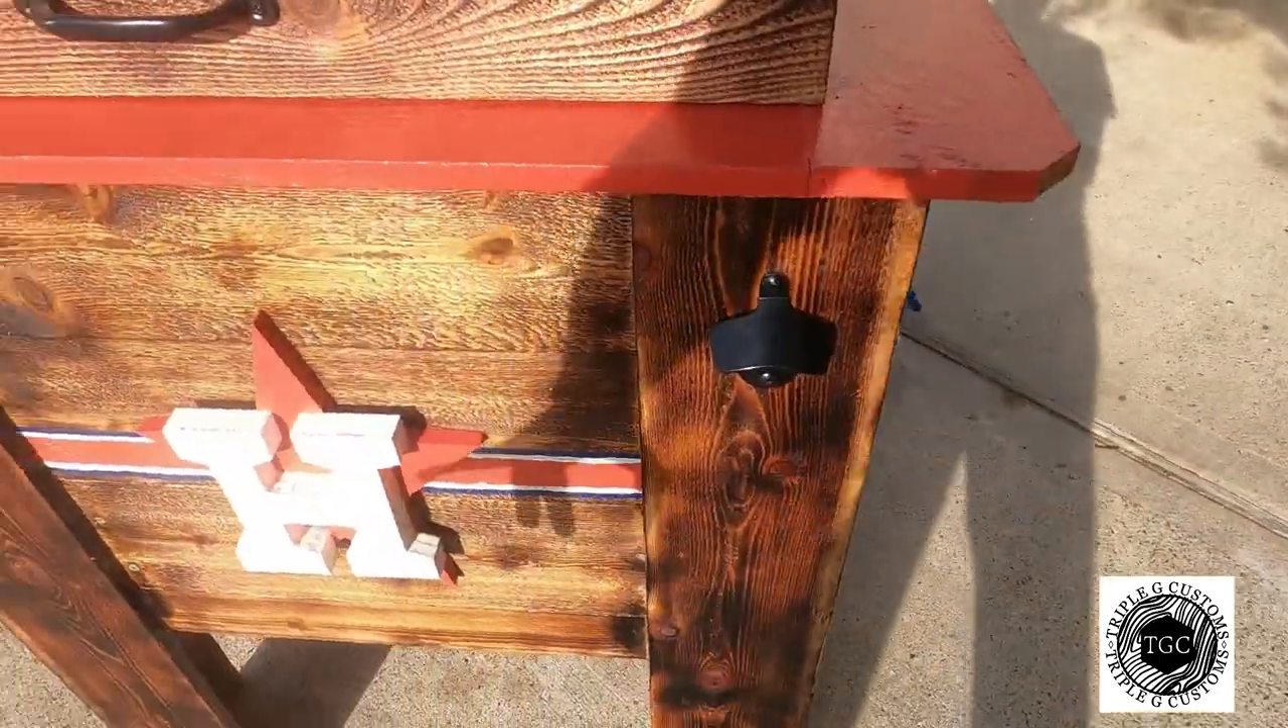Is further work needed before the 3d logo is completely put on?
No.